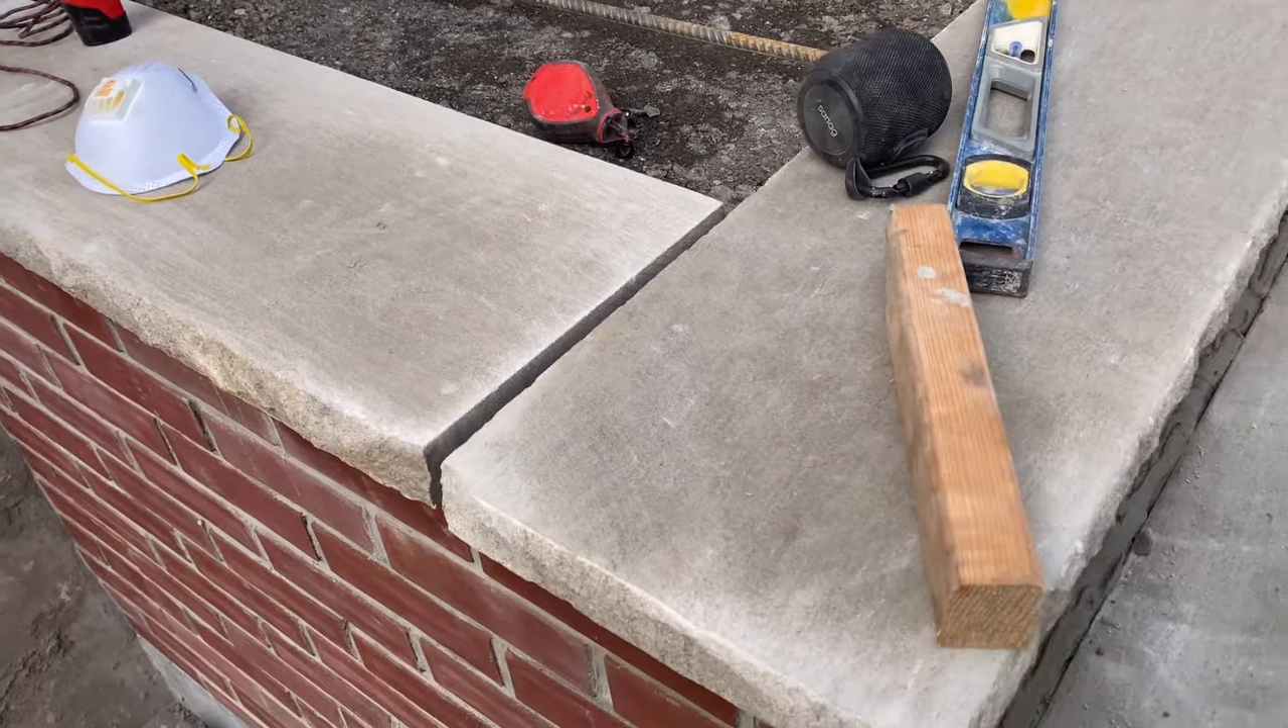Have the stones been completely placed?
Yes.